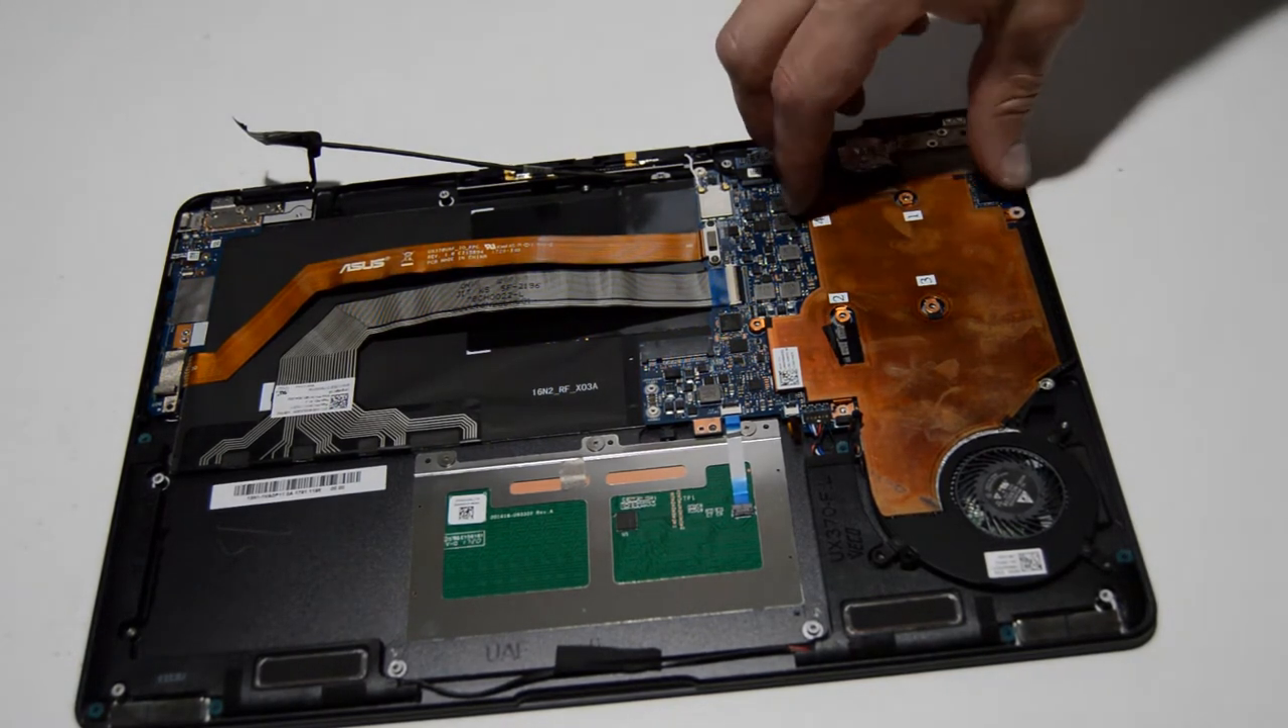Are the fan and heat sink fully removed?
No.